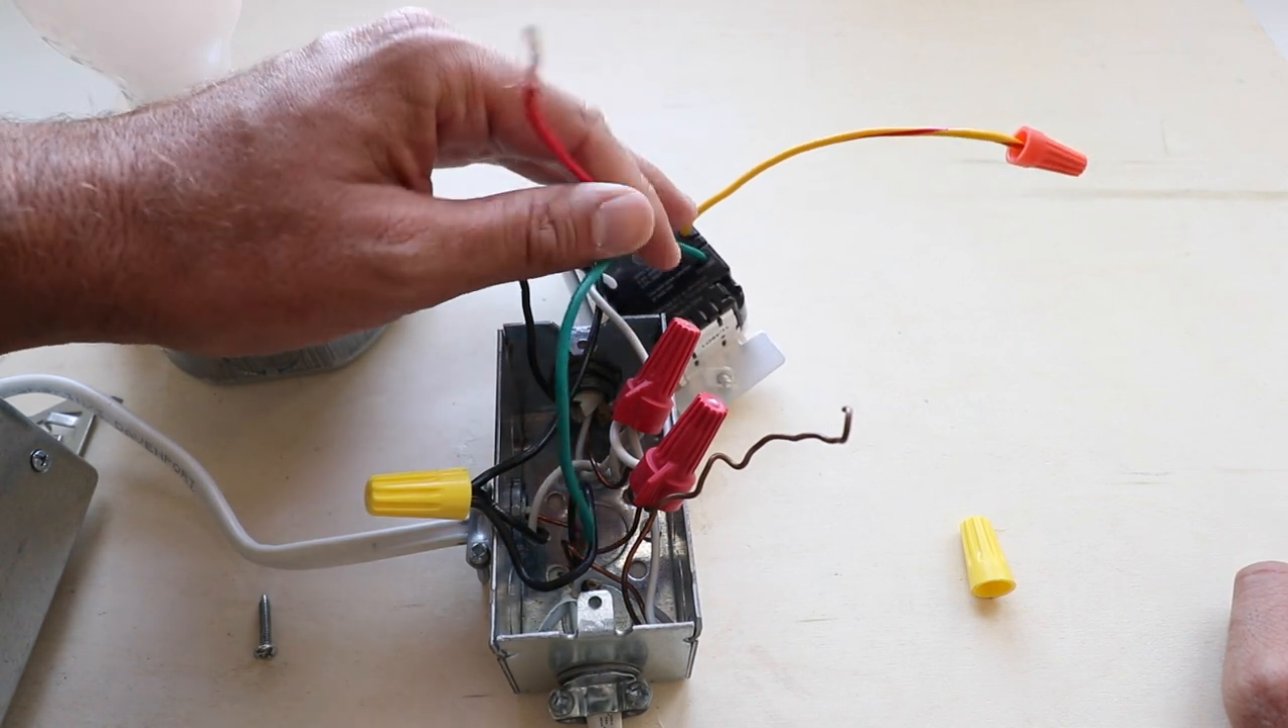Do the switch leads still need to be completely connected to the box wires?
Yes.